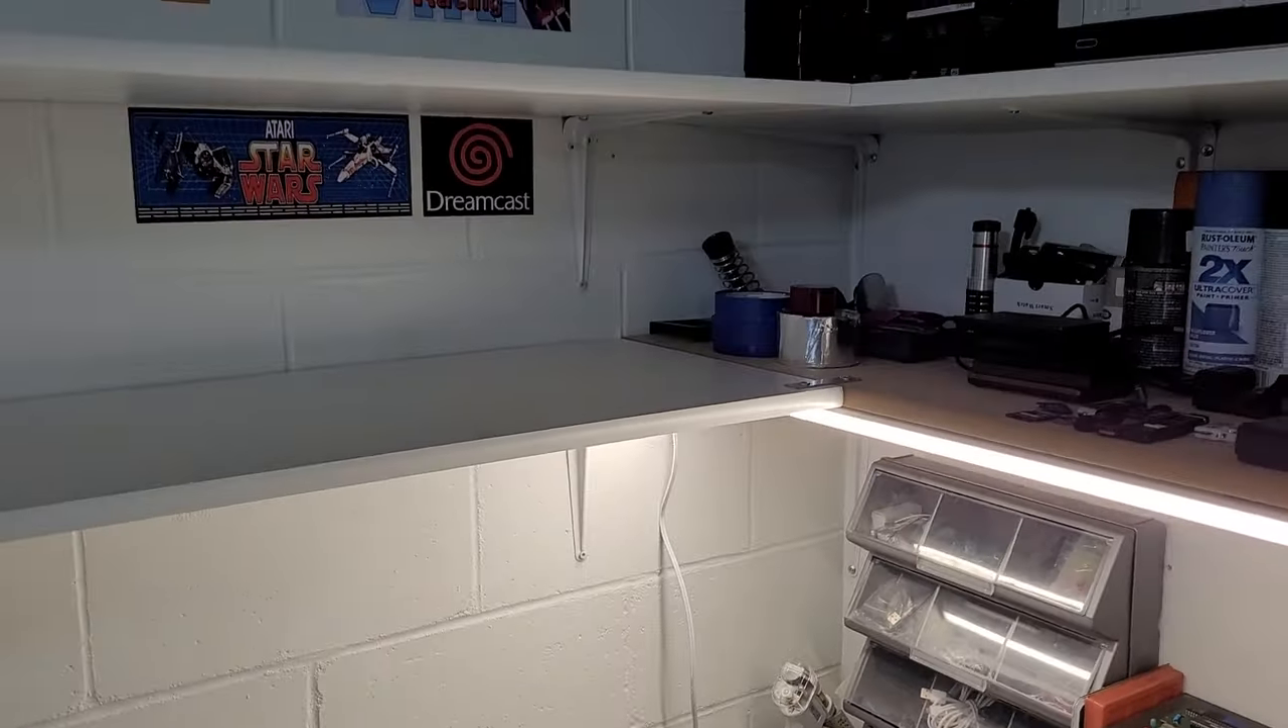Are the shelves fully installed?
Yes.